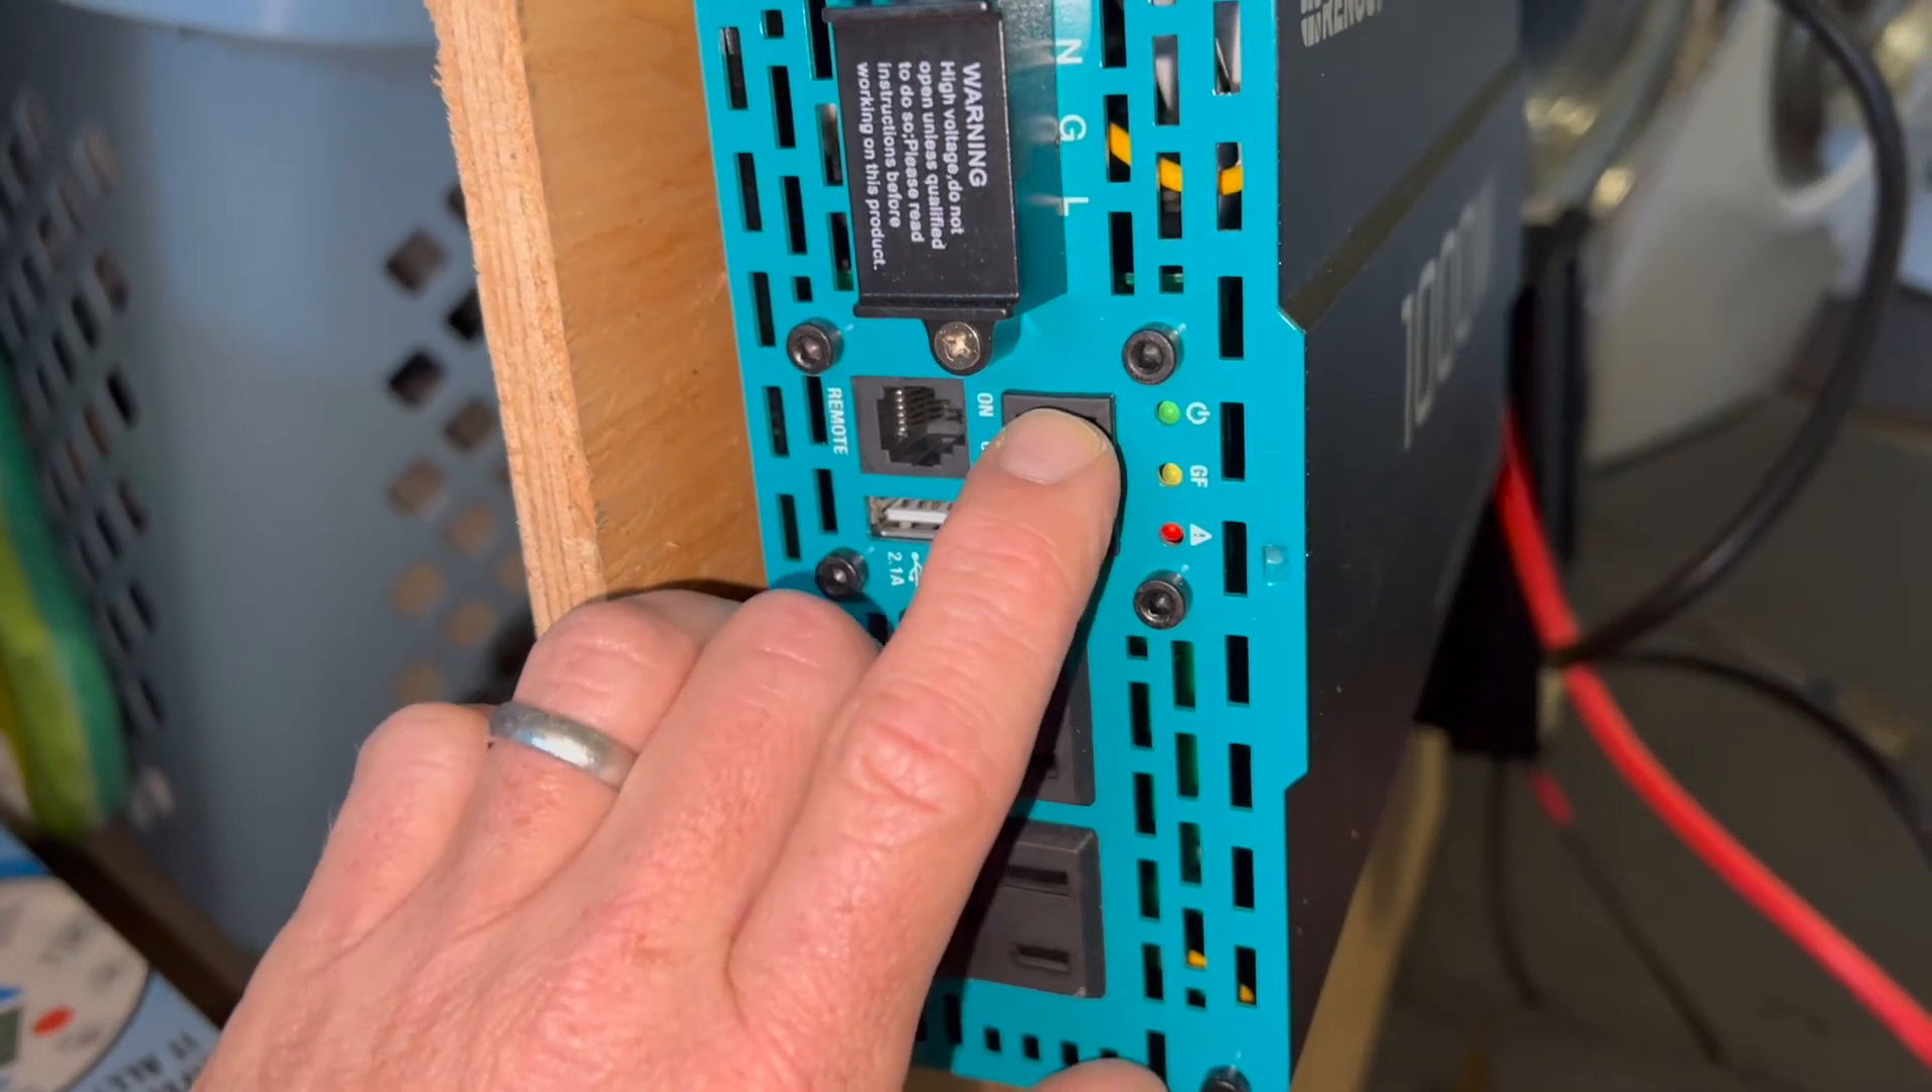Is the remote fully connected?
No.